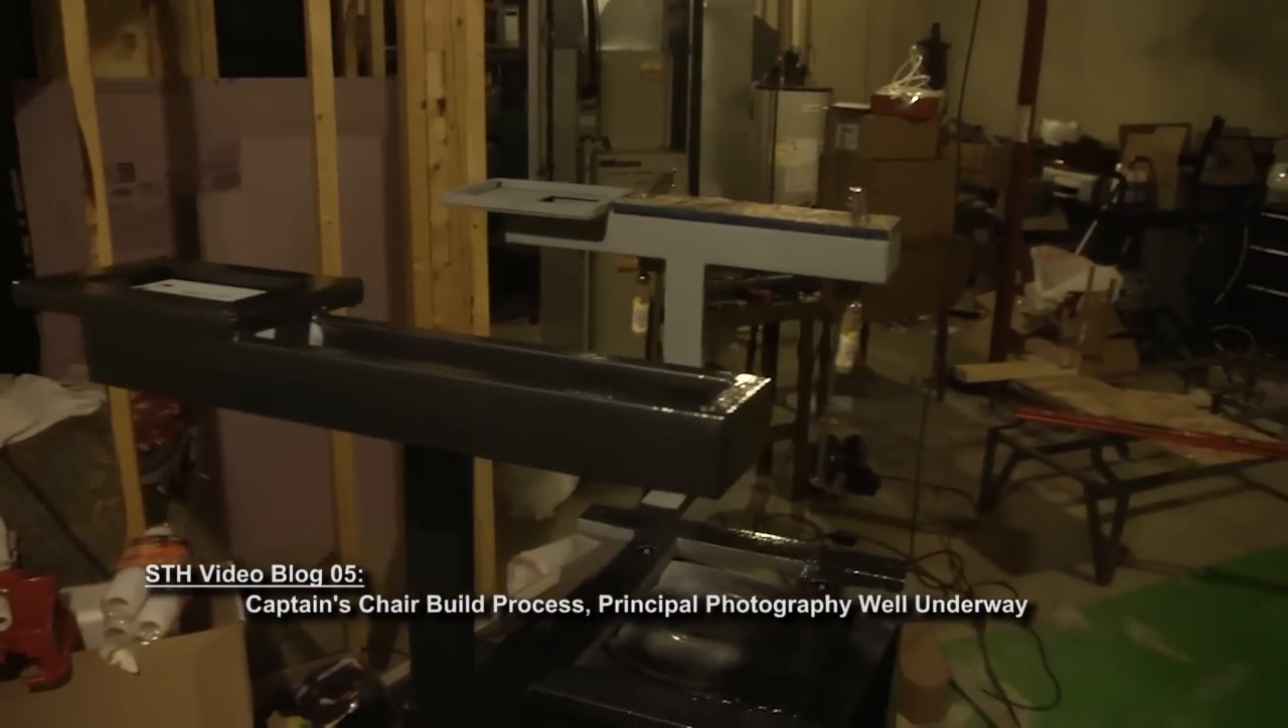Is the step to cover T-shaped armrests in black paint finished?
No.